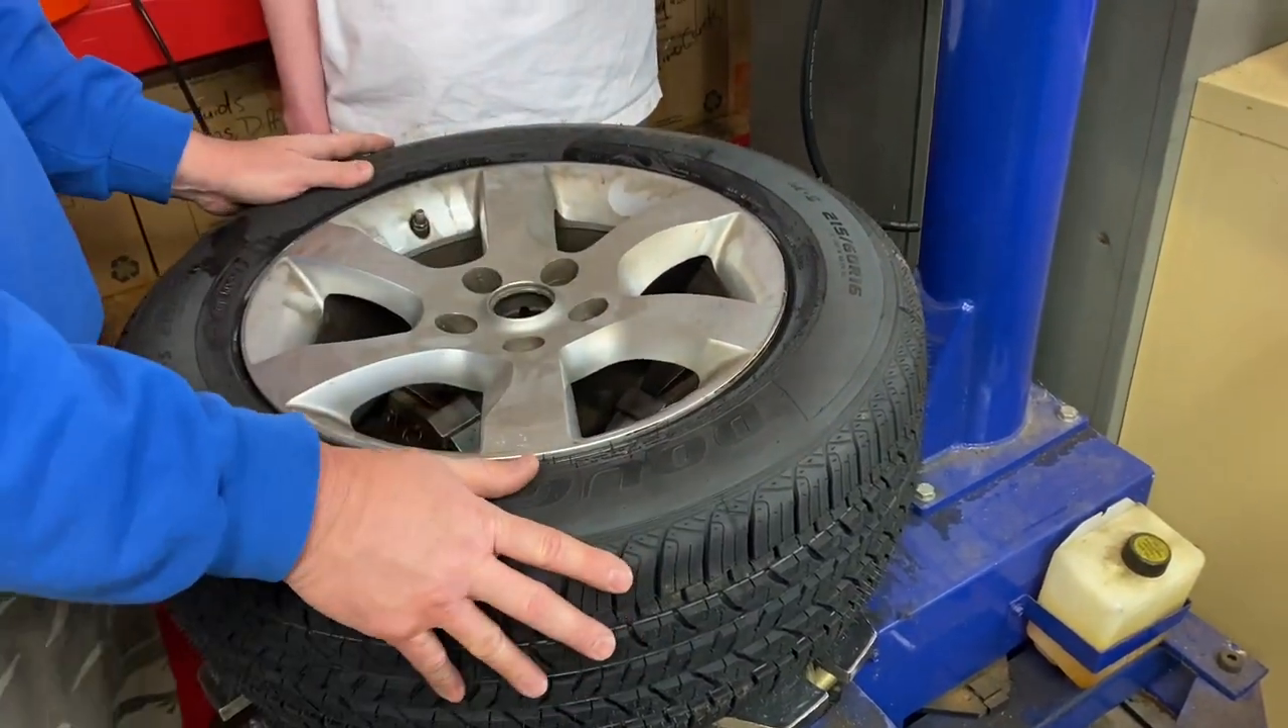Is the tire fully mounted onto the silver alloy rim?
Yes.